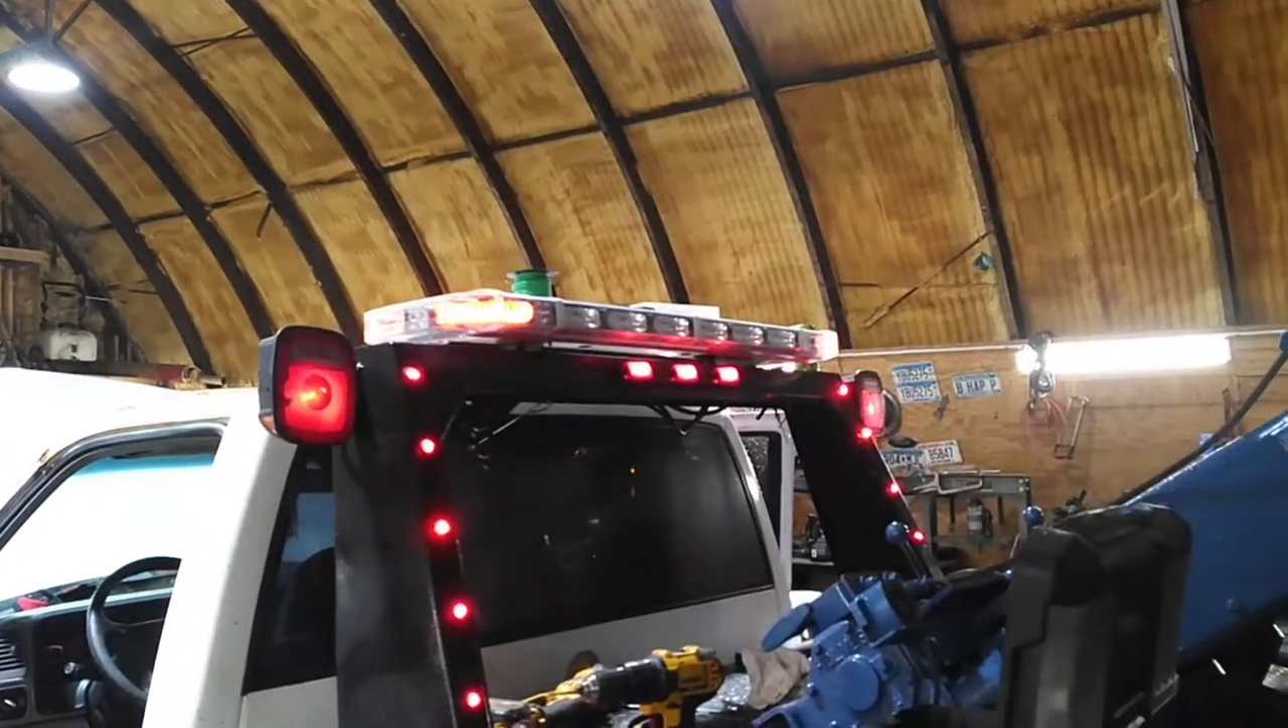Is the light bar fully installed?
Yes.